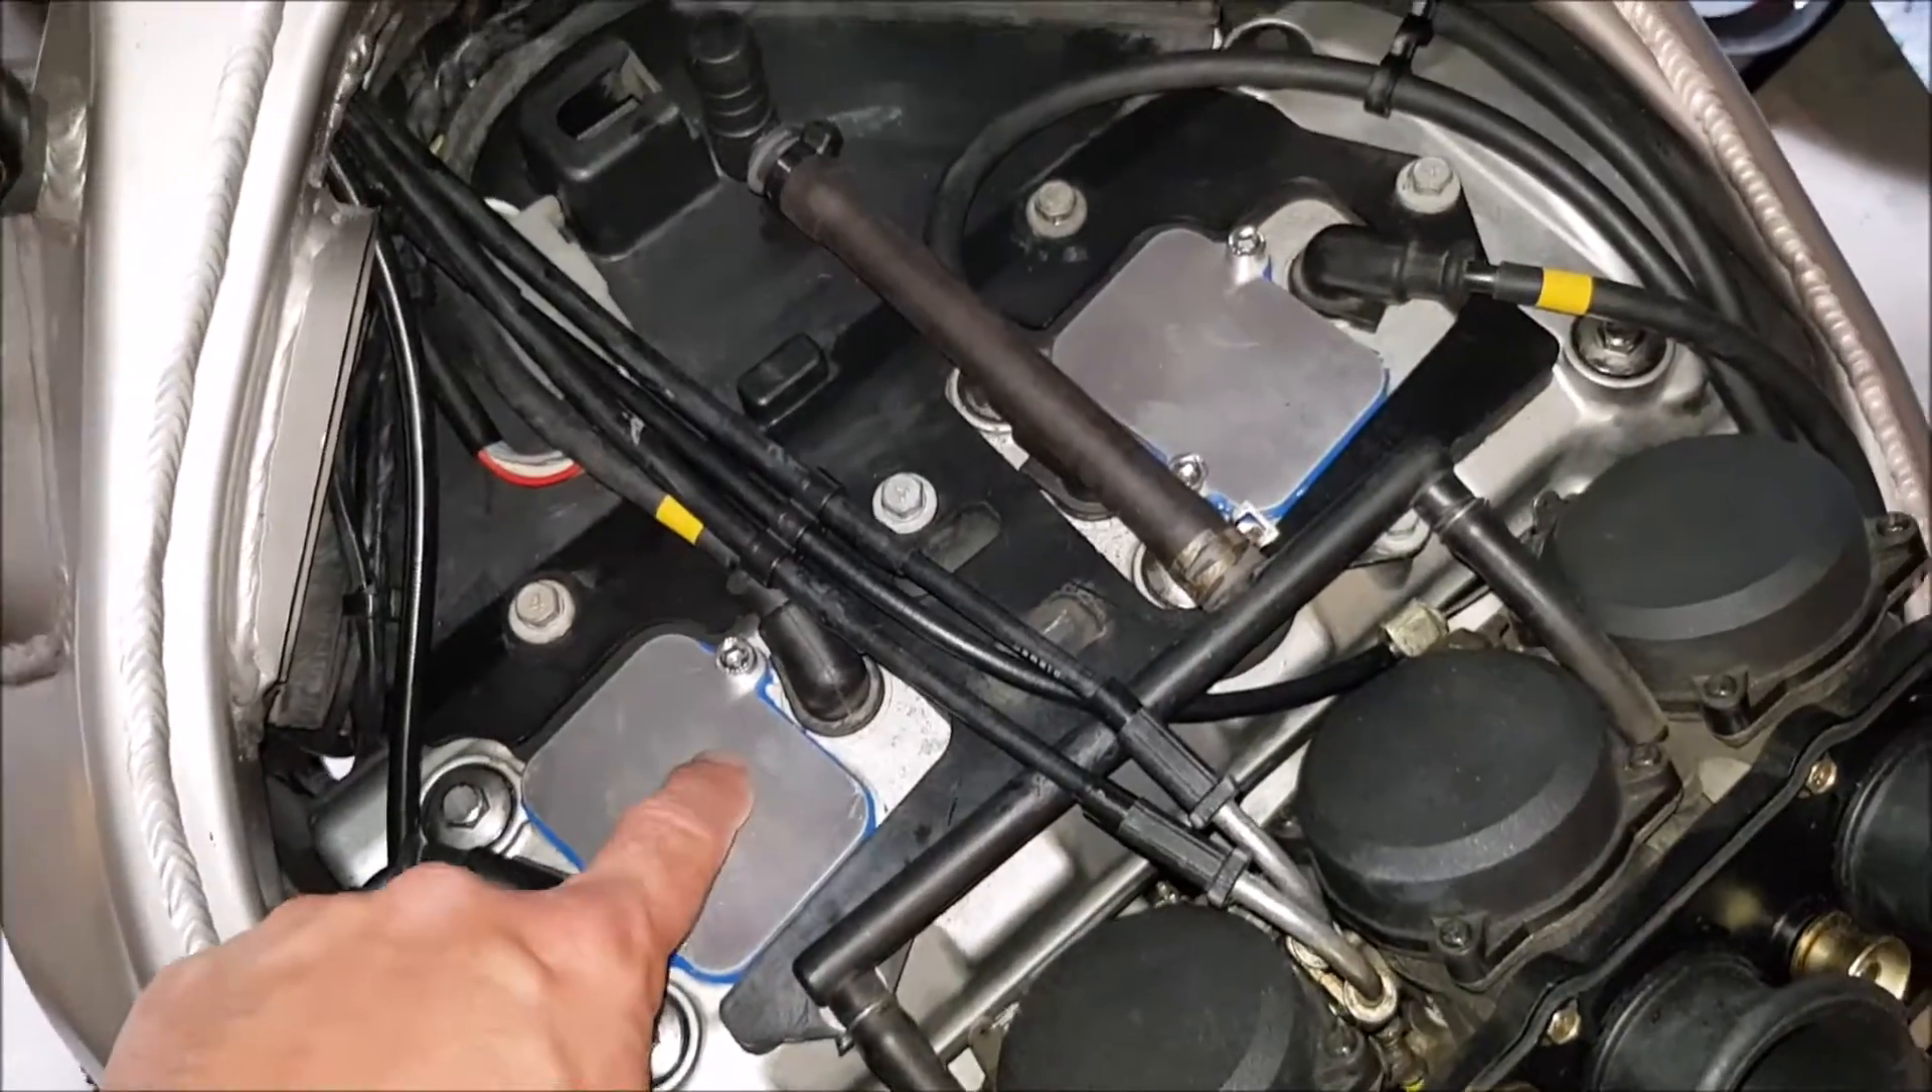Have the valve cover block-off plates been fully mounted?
Yes.